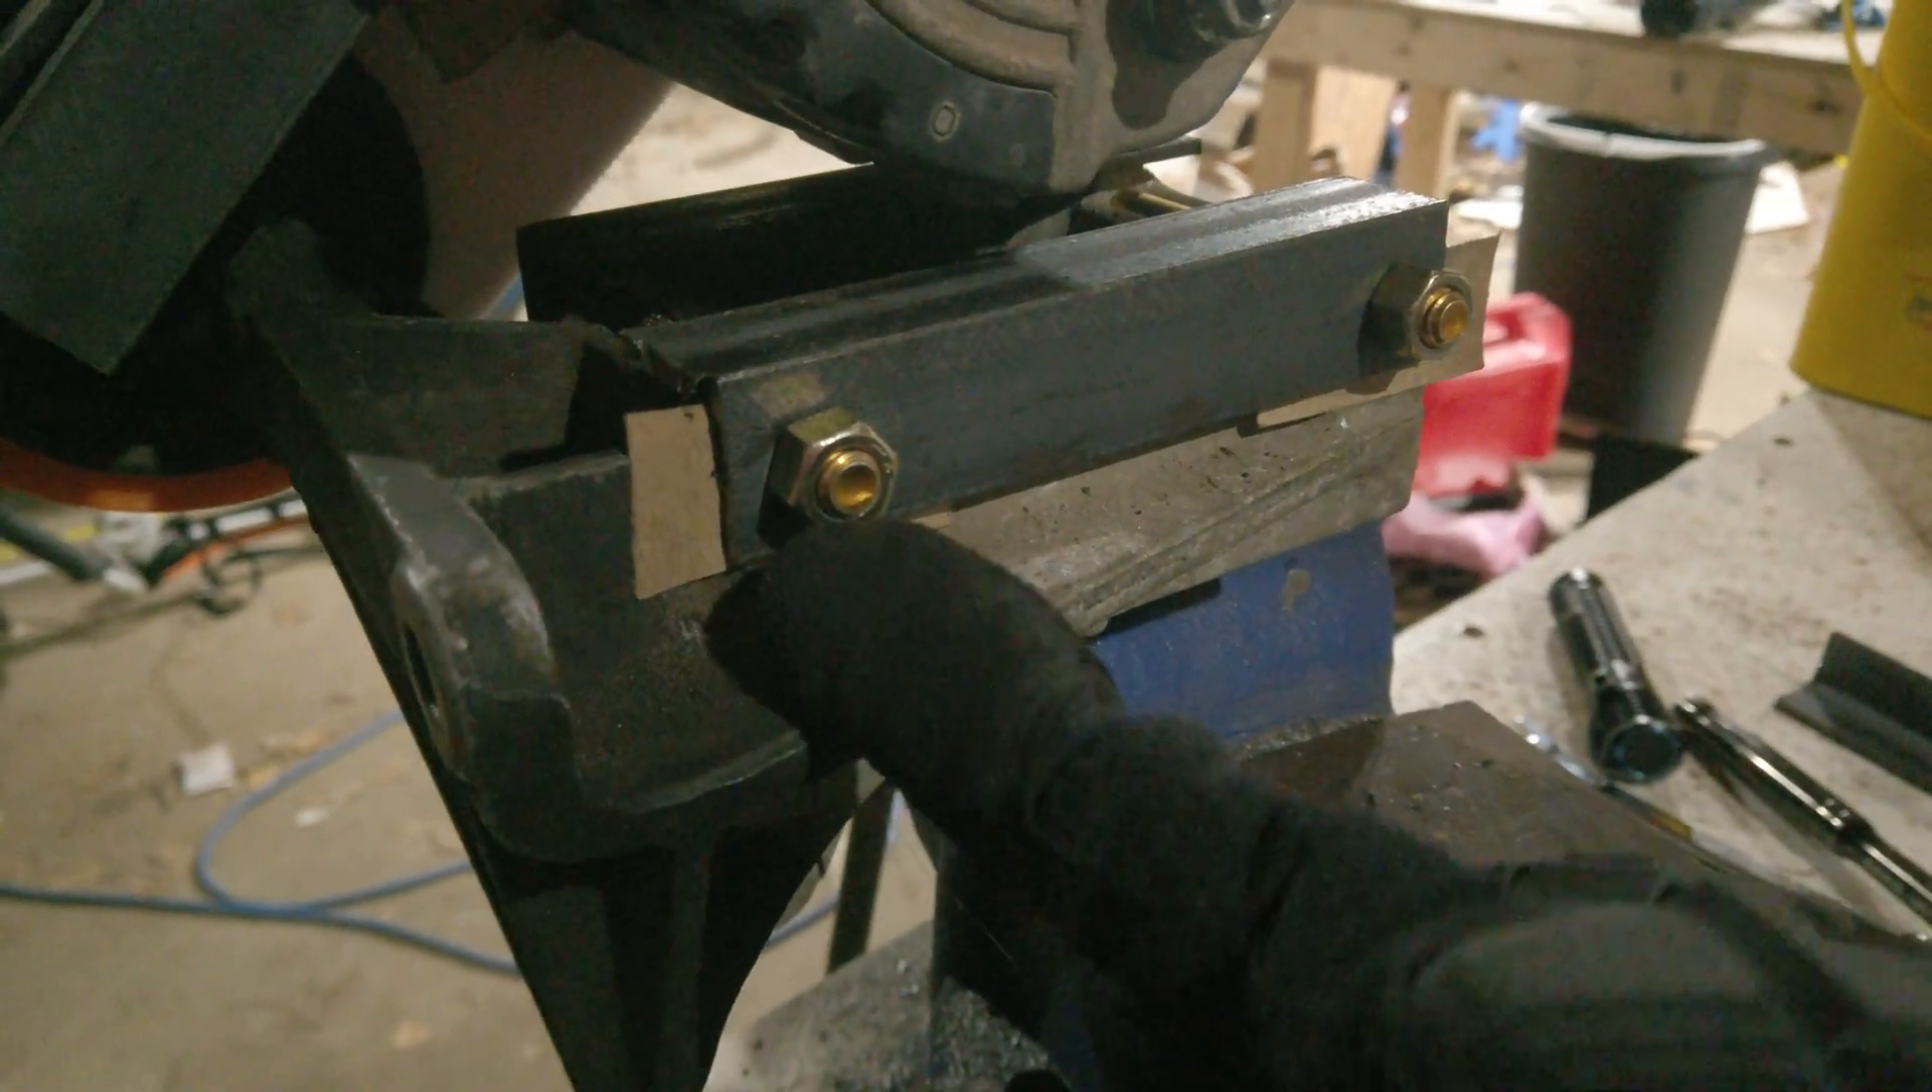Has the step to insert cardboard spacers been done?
Yes.